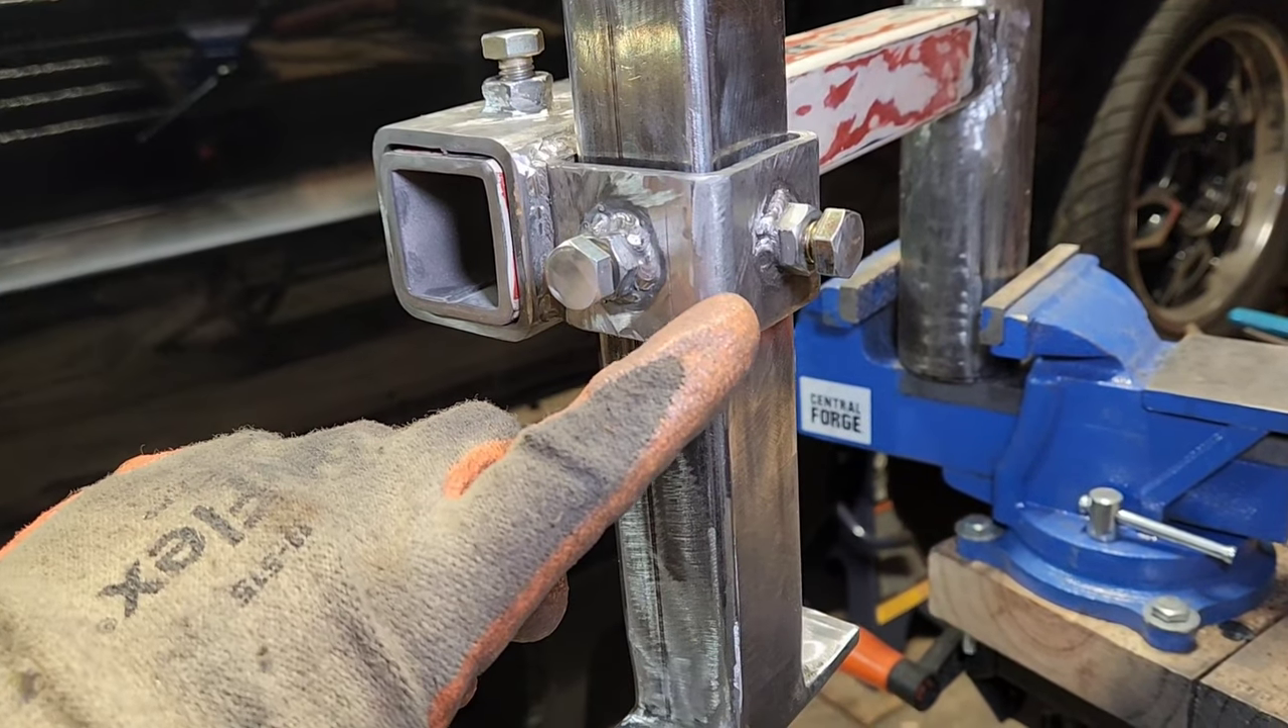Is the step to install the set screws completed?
Yes.